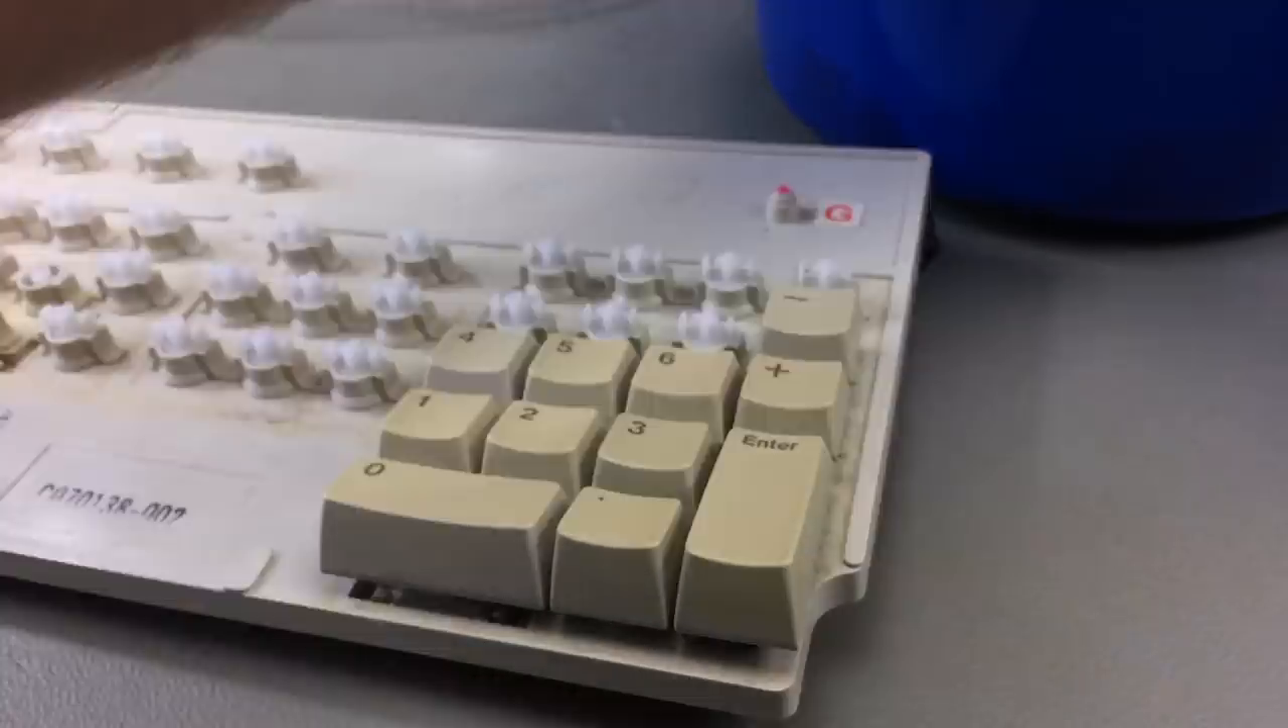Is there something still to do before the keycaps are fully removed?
Yes.